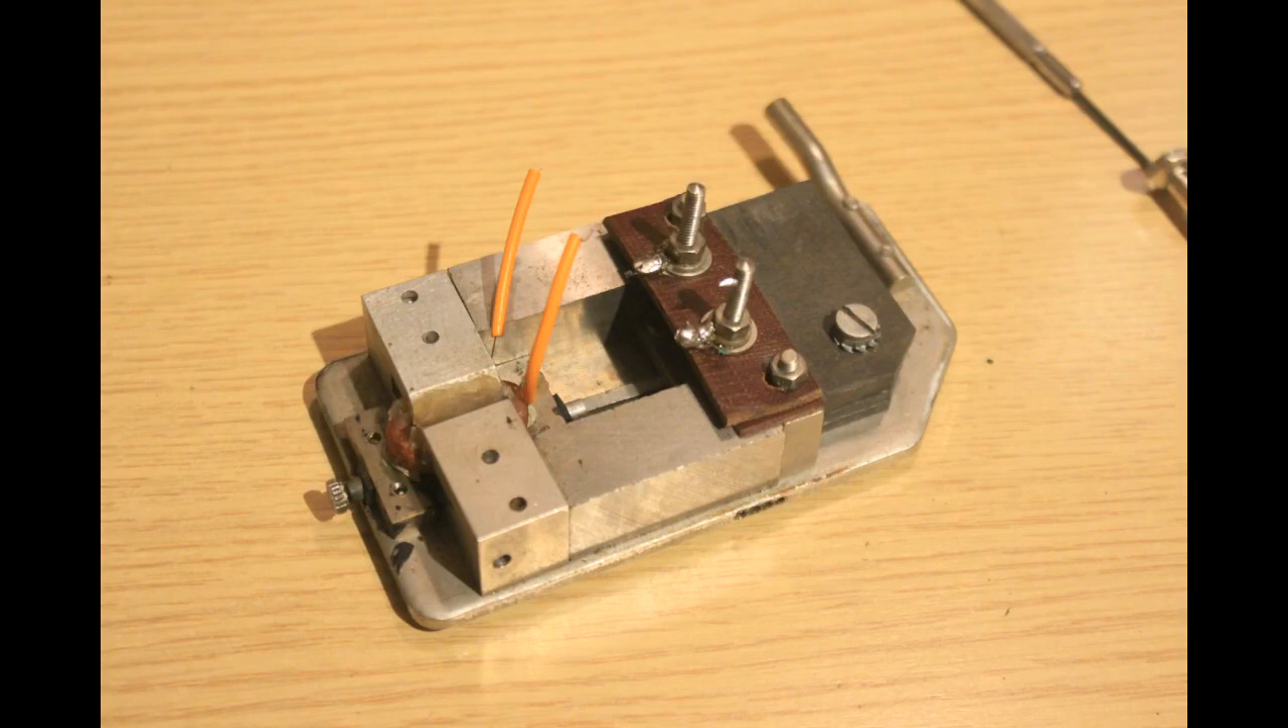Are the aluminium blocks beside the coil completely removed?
No.